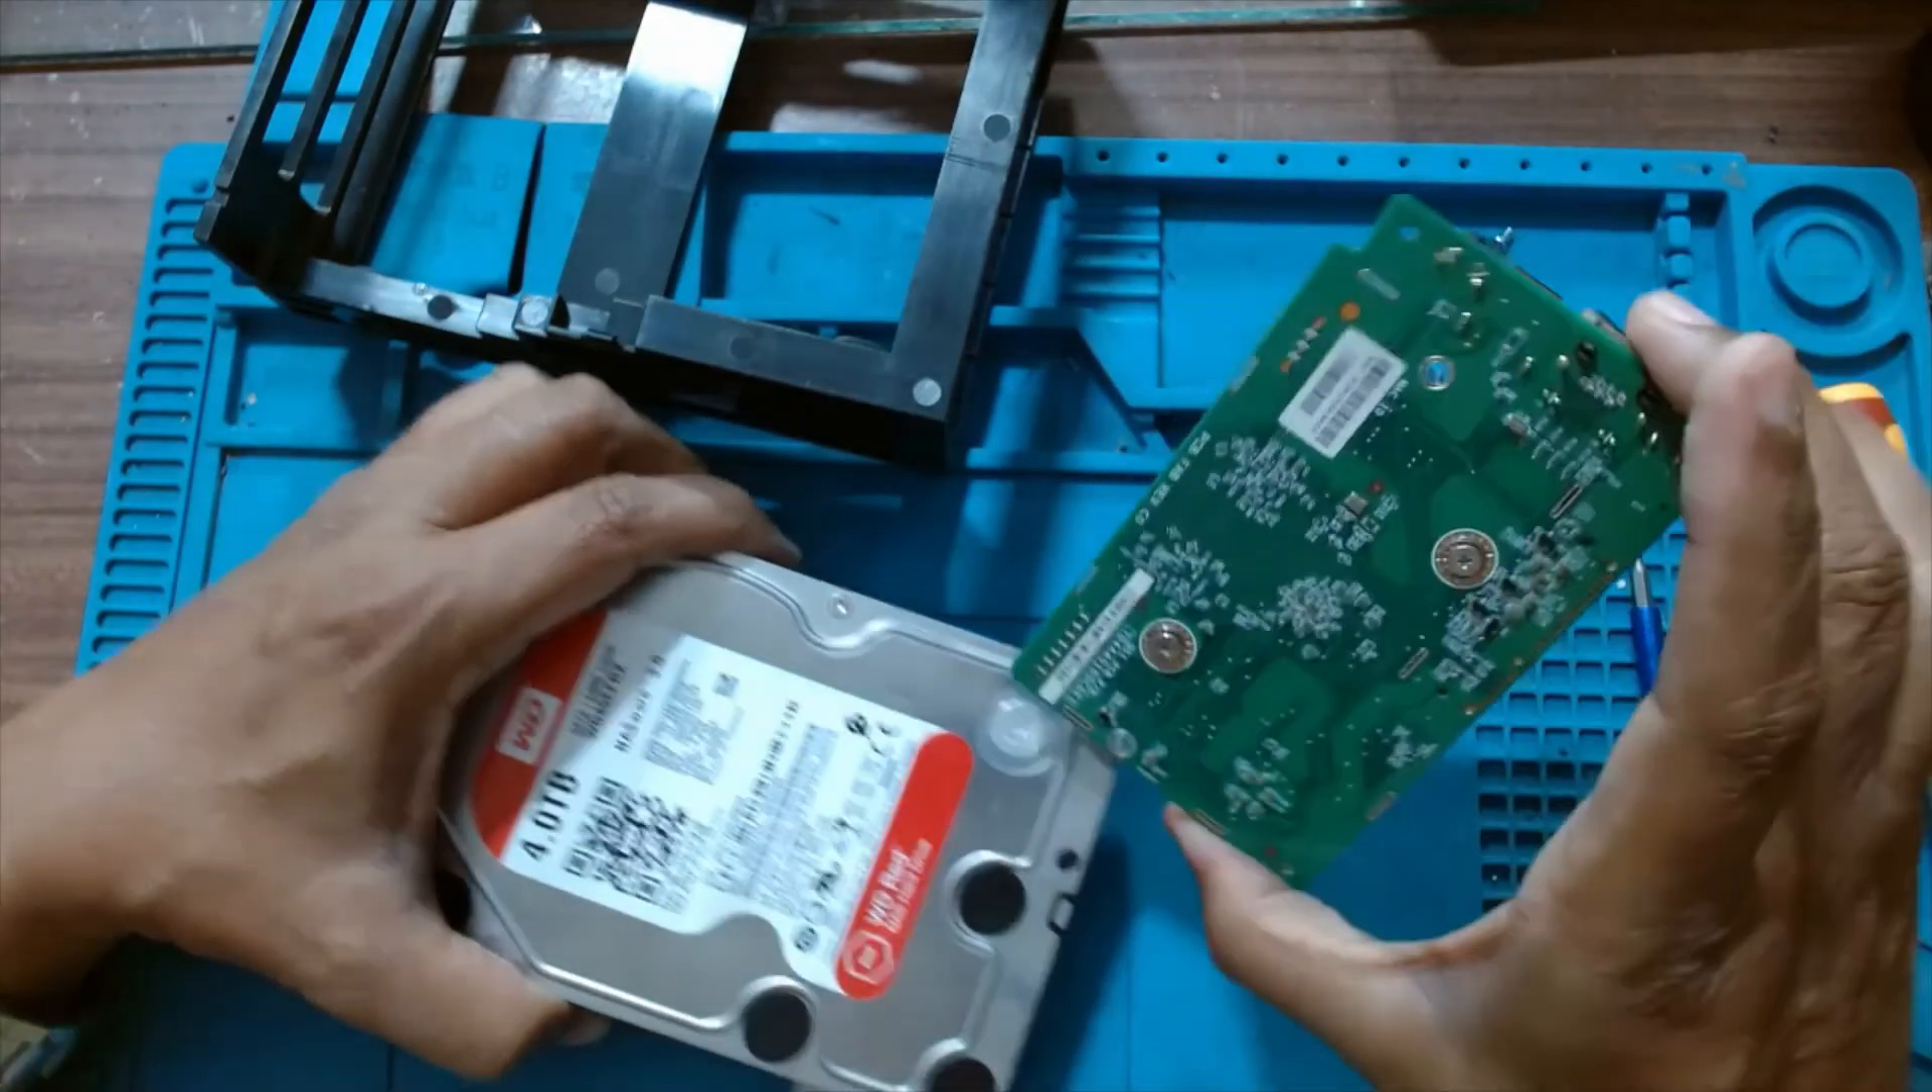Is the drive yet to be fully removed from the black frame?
No.